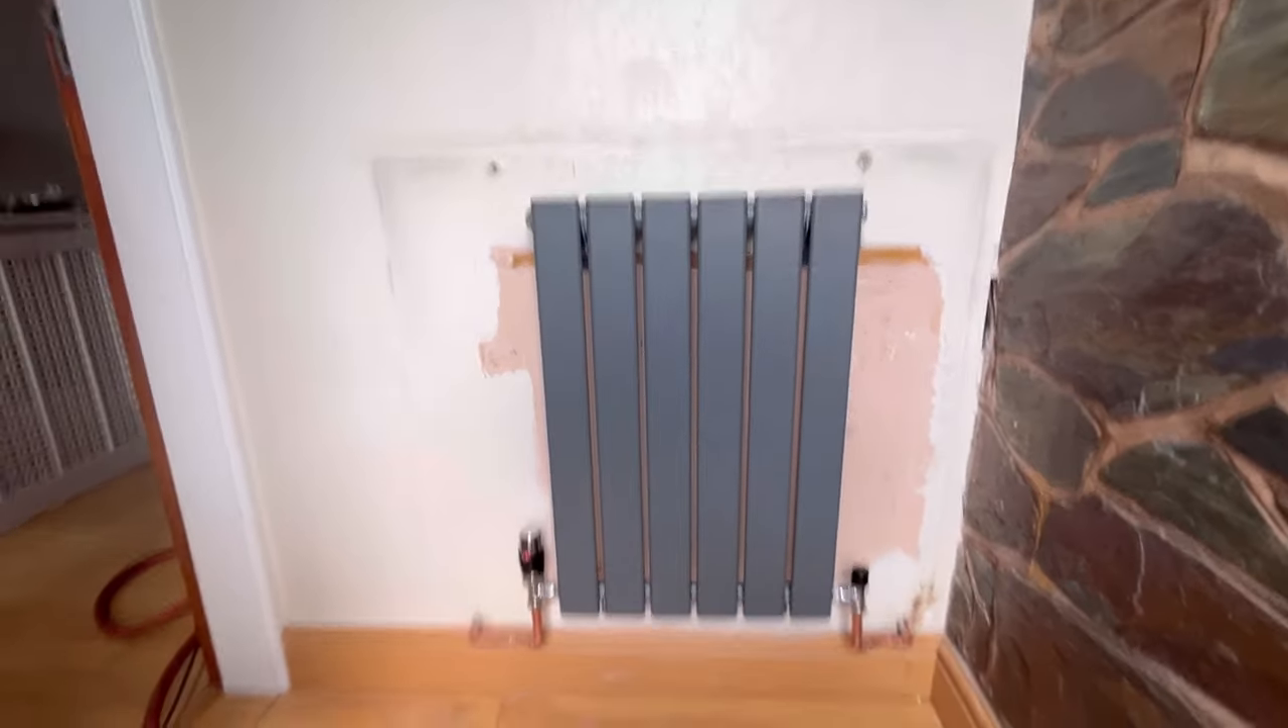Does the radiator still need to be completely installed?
No.